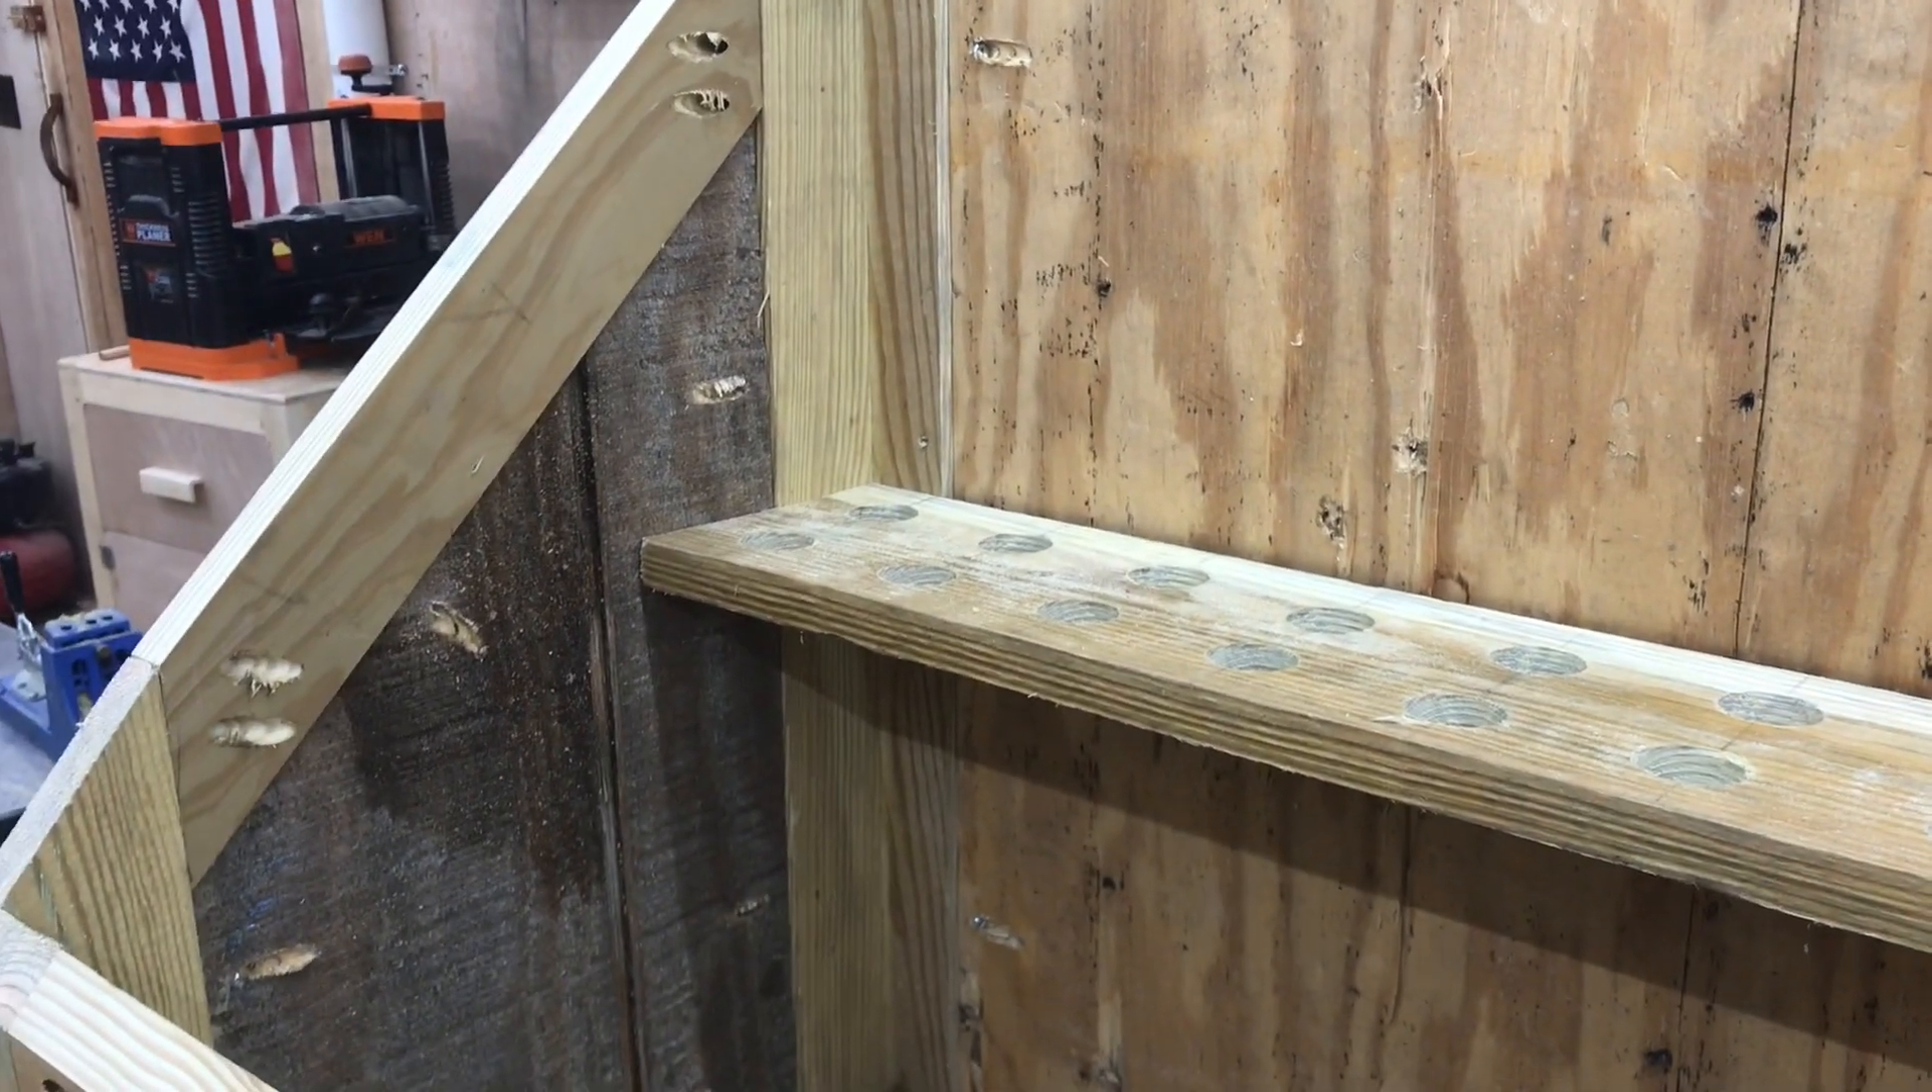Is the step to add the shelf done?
Yes.